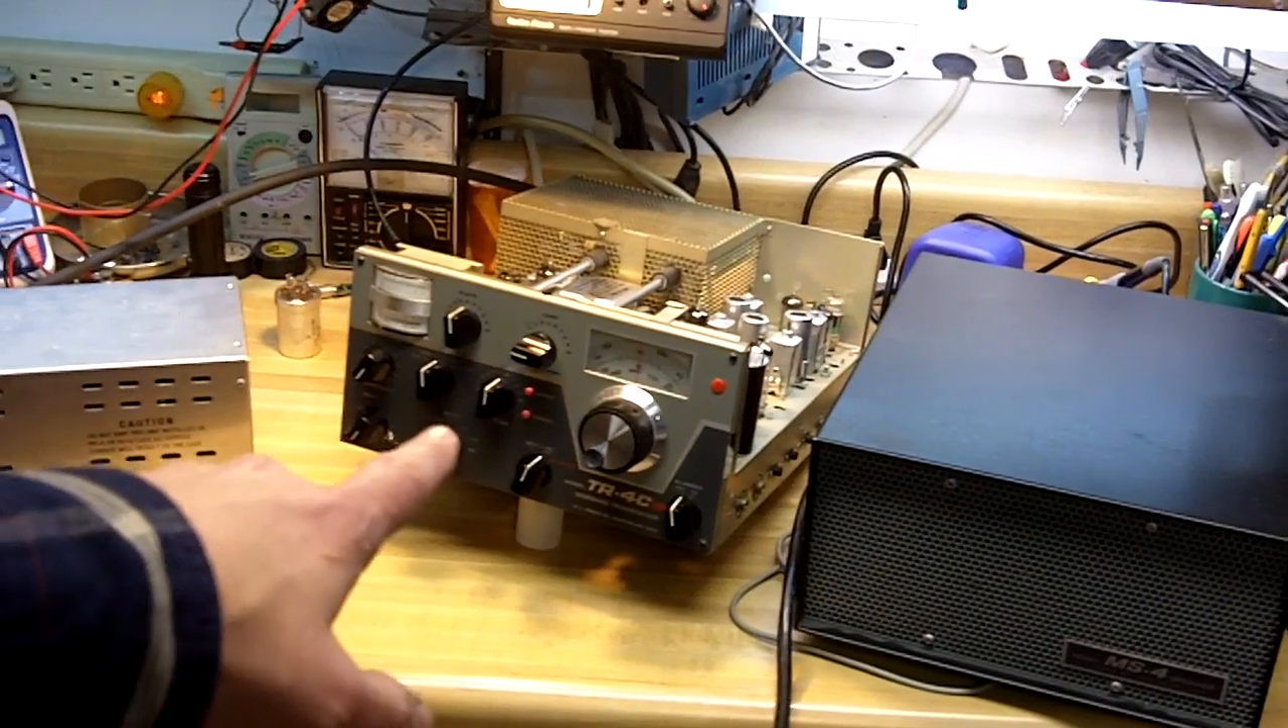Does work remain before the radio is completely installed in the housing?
Yes.